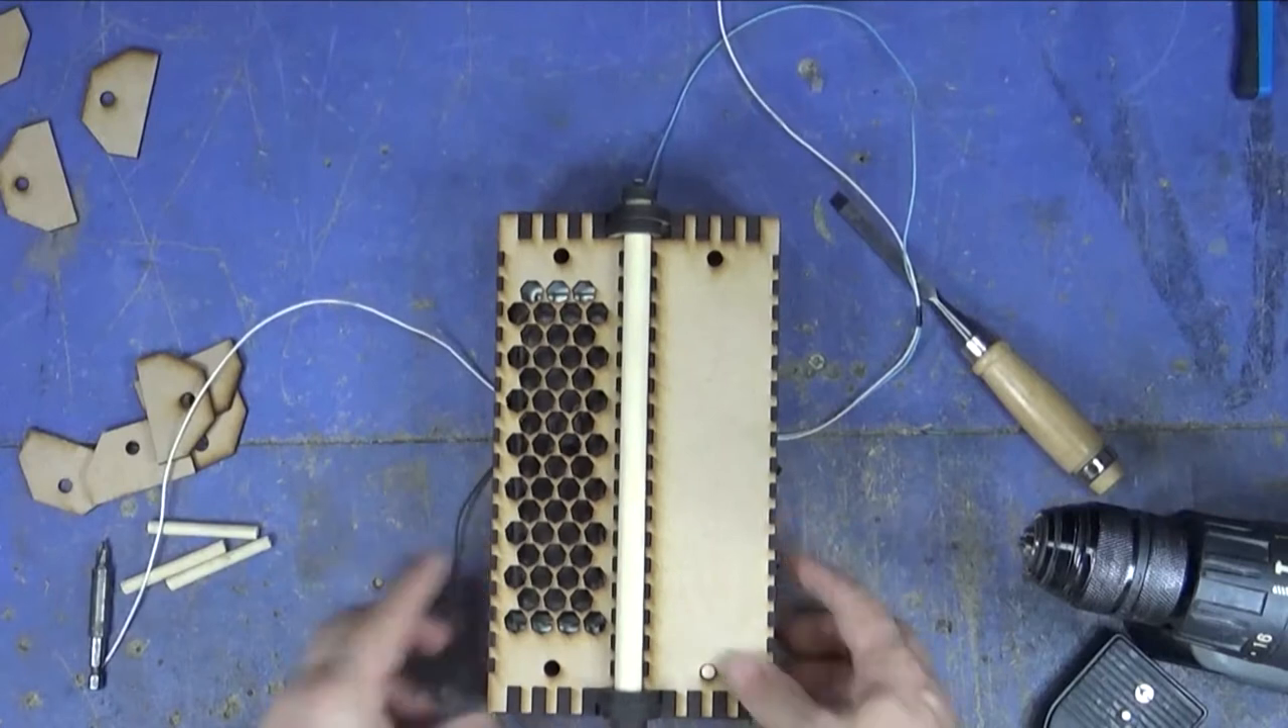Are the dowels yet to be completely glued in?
Yes.